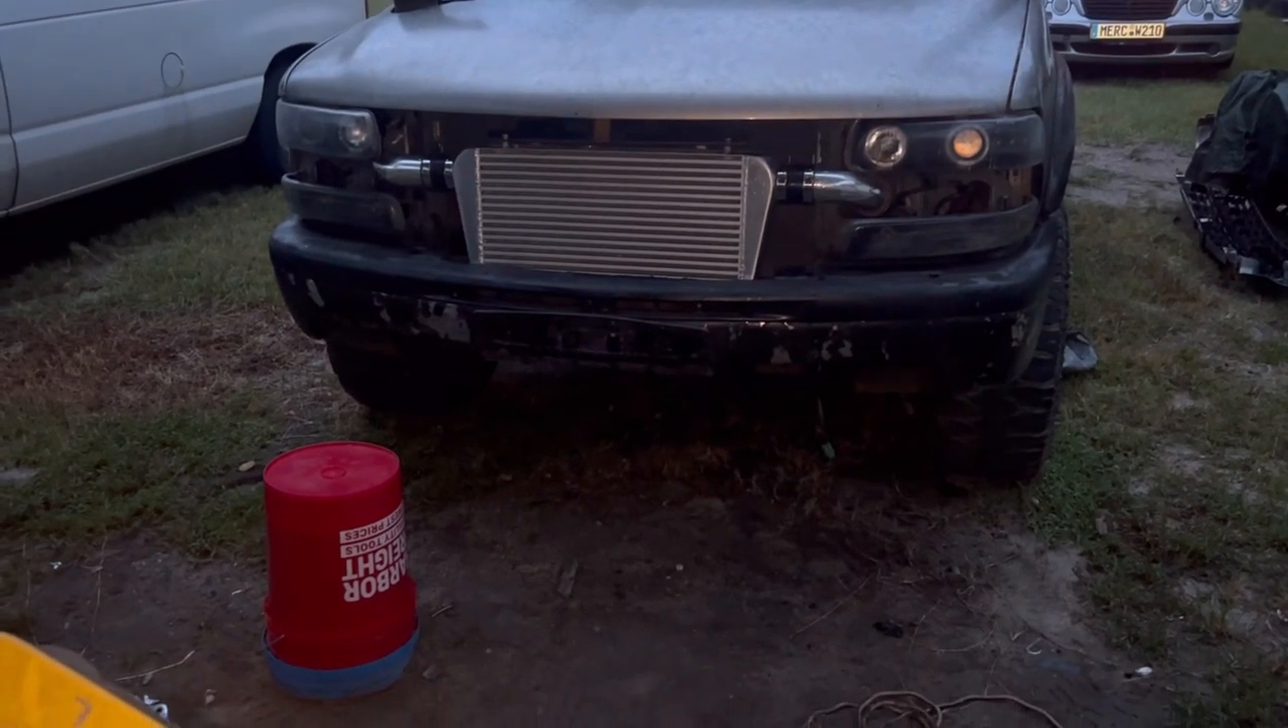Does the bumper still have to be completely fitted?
No.